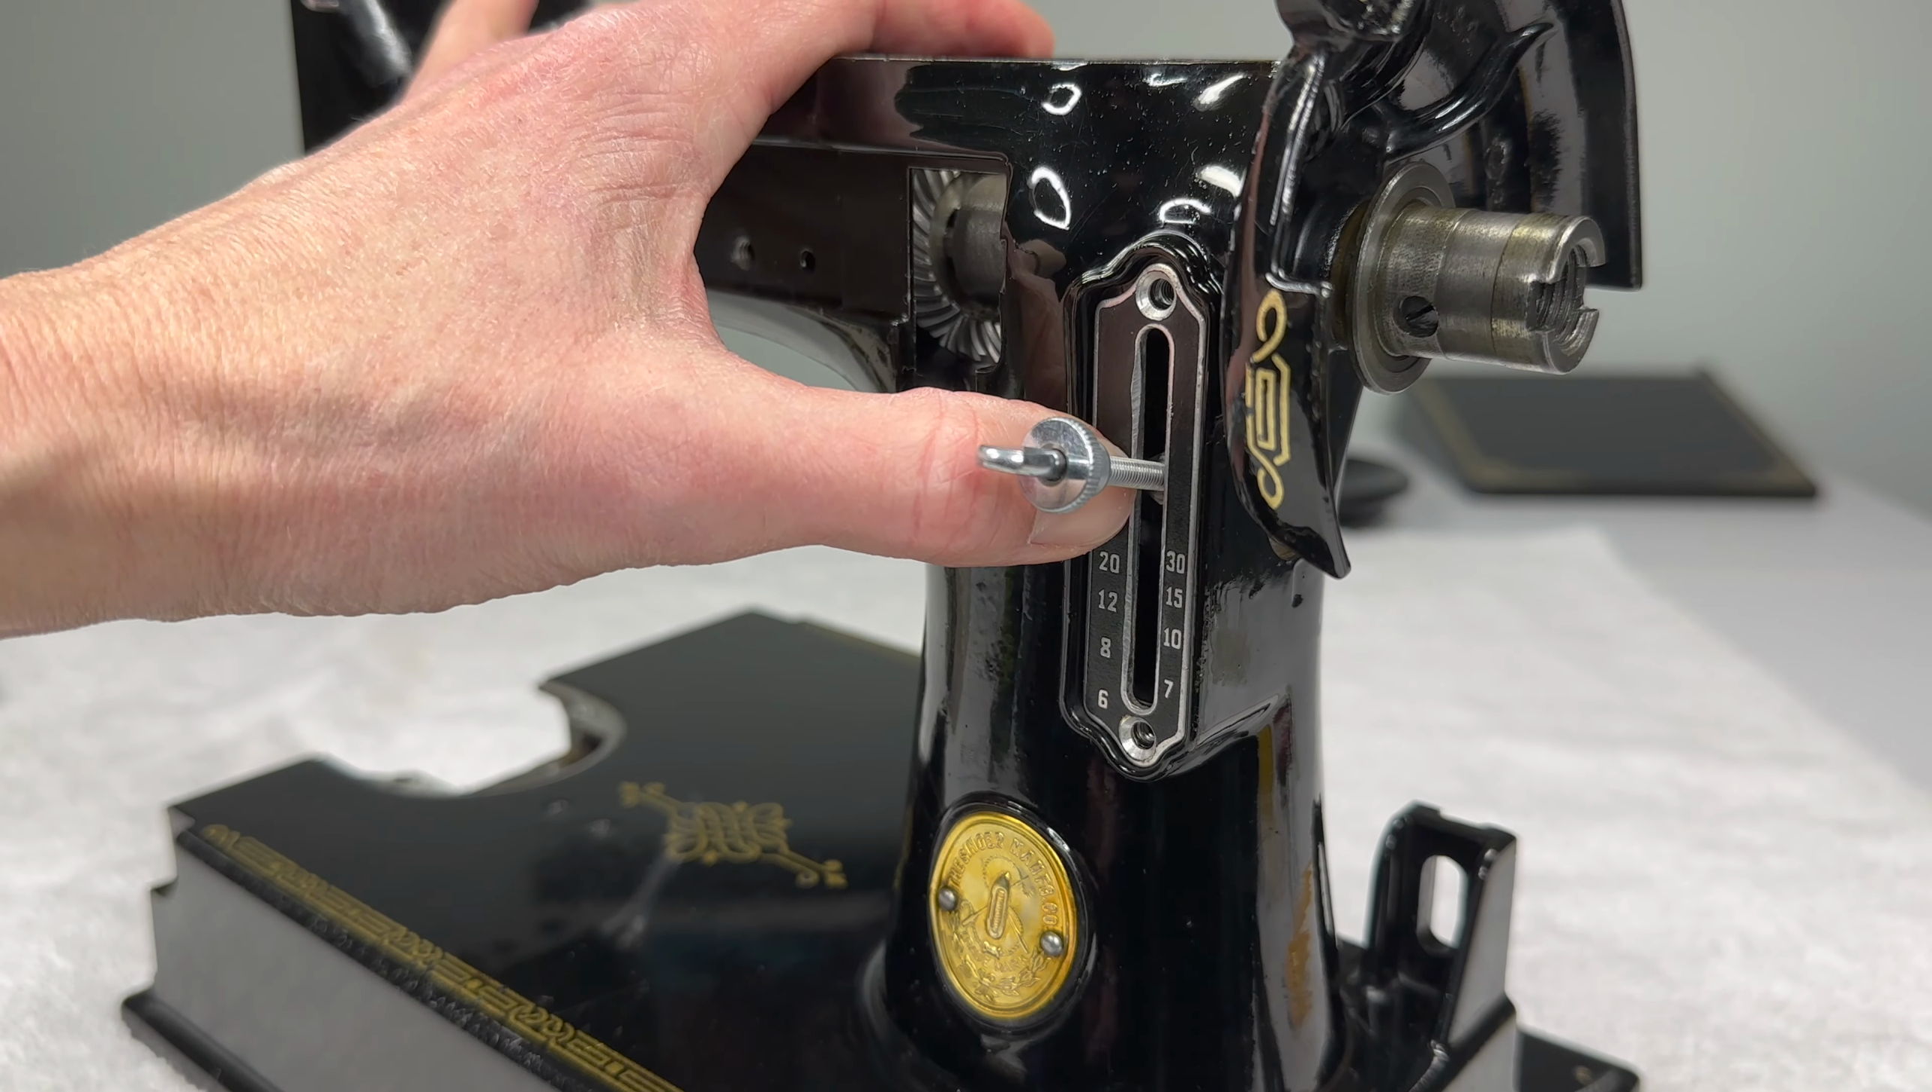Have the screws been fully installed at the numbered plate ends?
No.